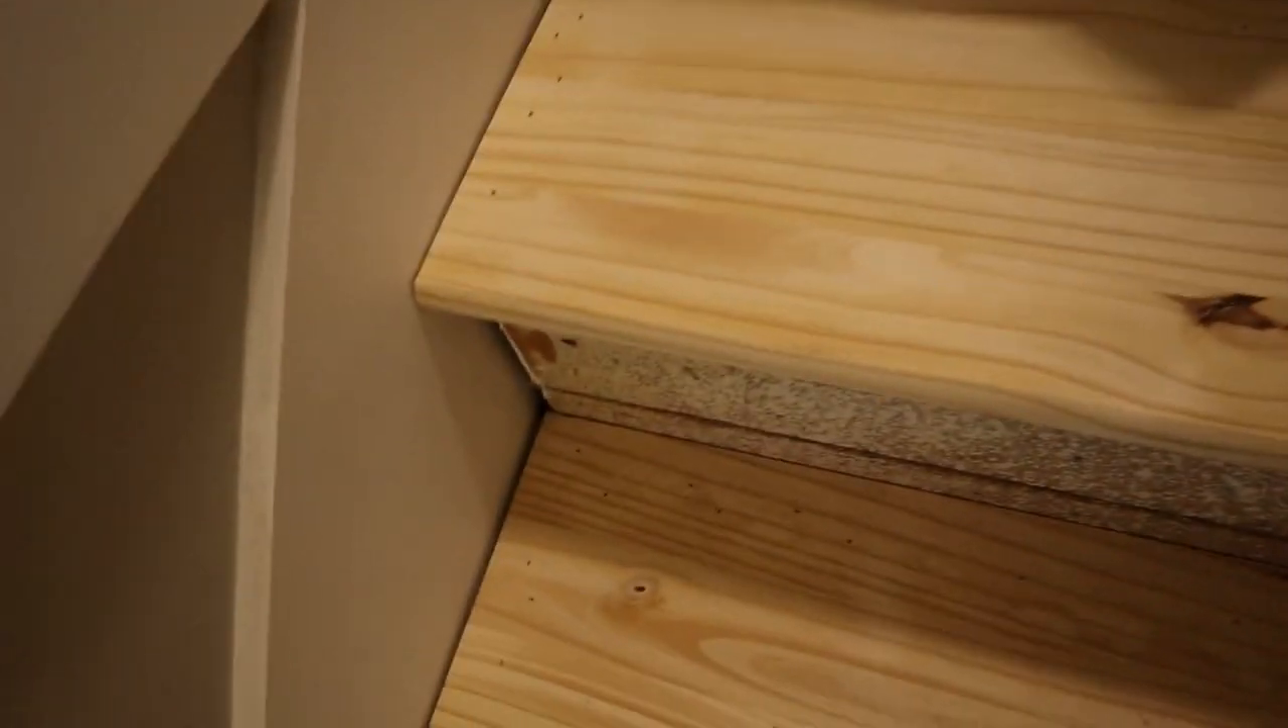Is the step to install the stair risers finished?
No.